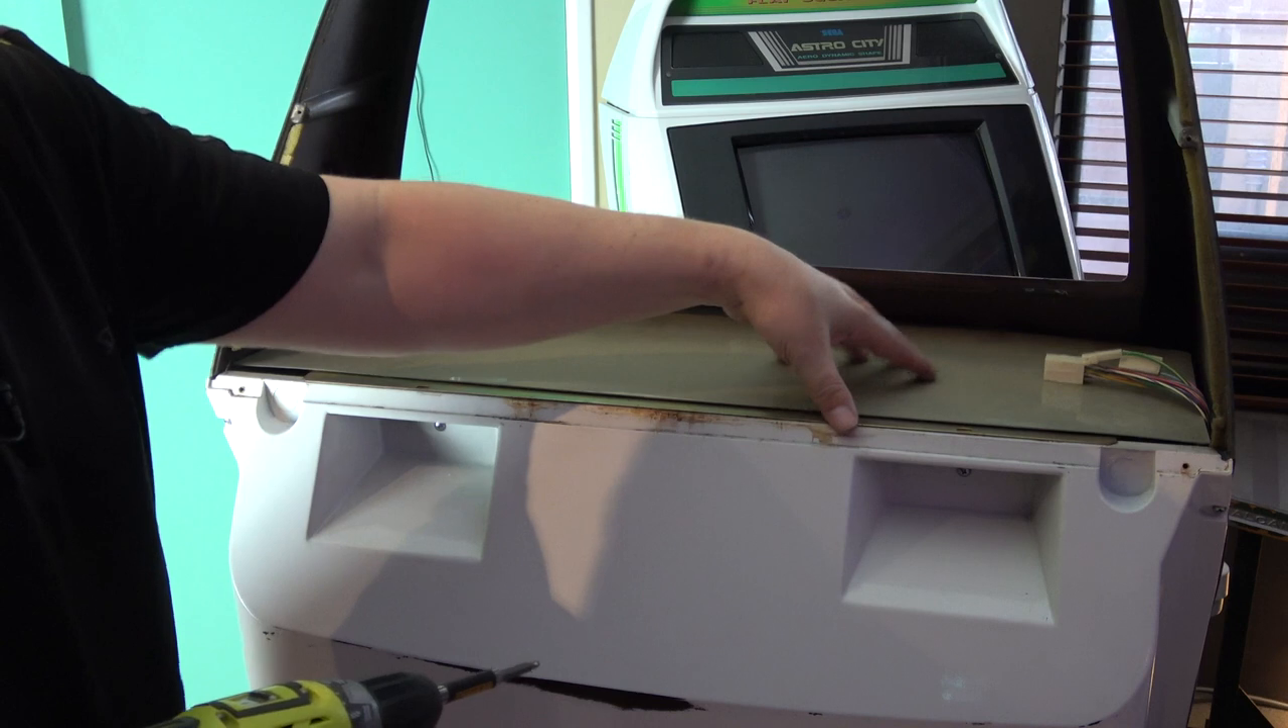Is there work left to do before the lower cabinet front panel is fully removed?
Yes.